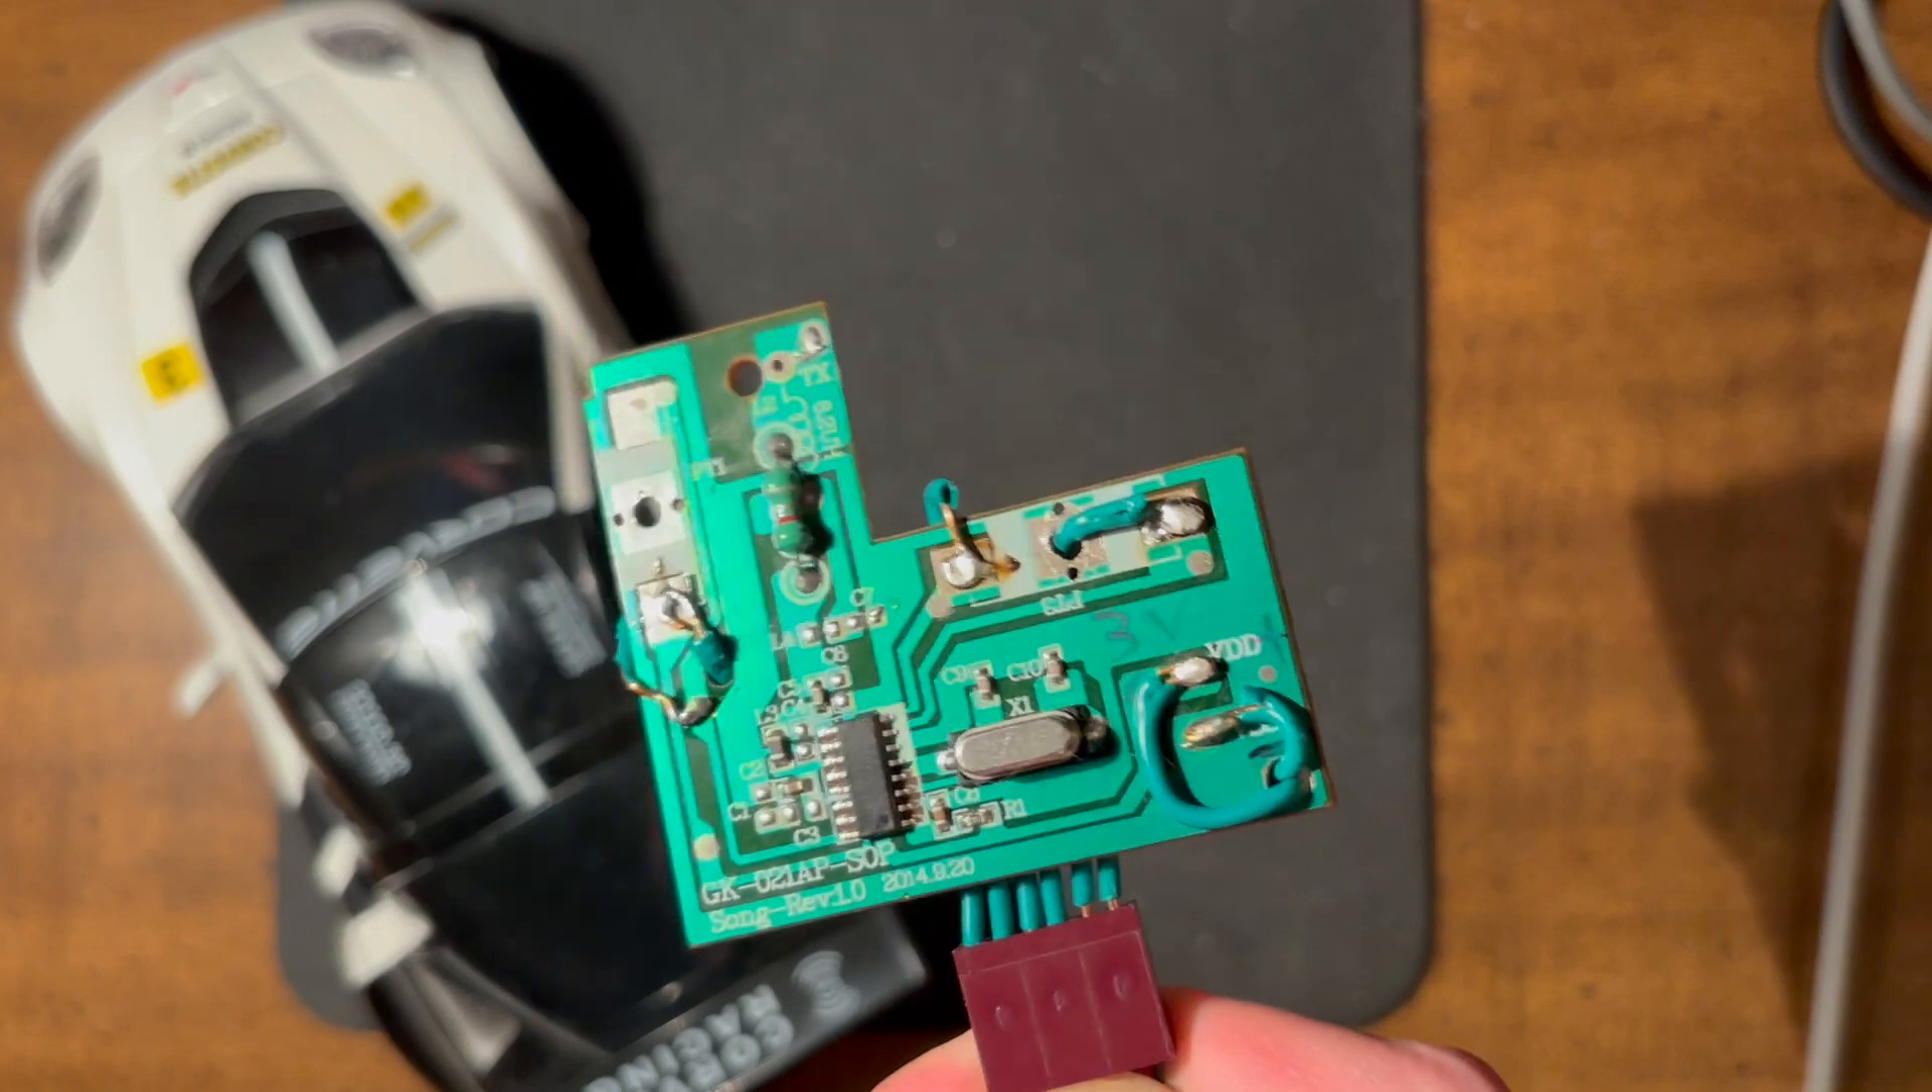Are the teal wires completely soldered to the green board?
Yes.